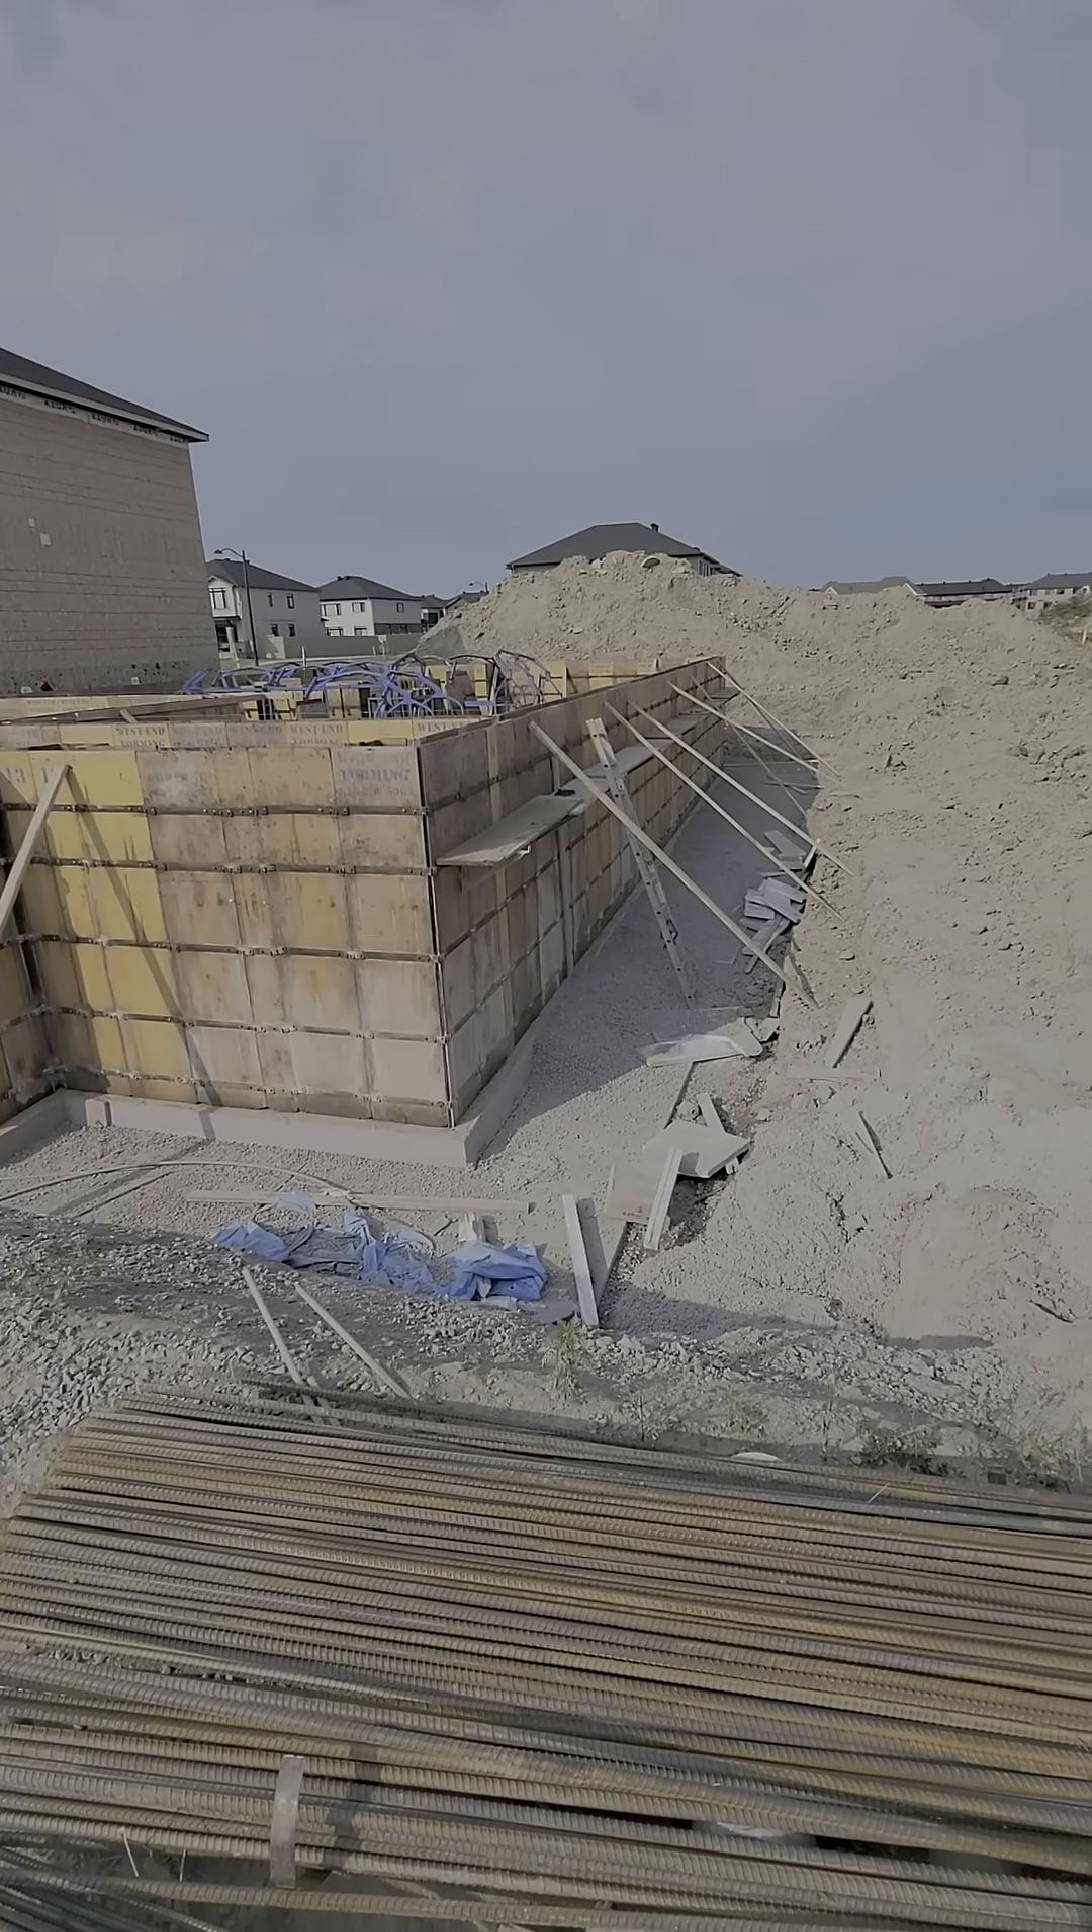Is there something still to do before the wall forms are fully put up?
No.